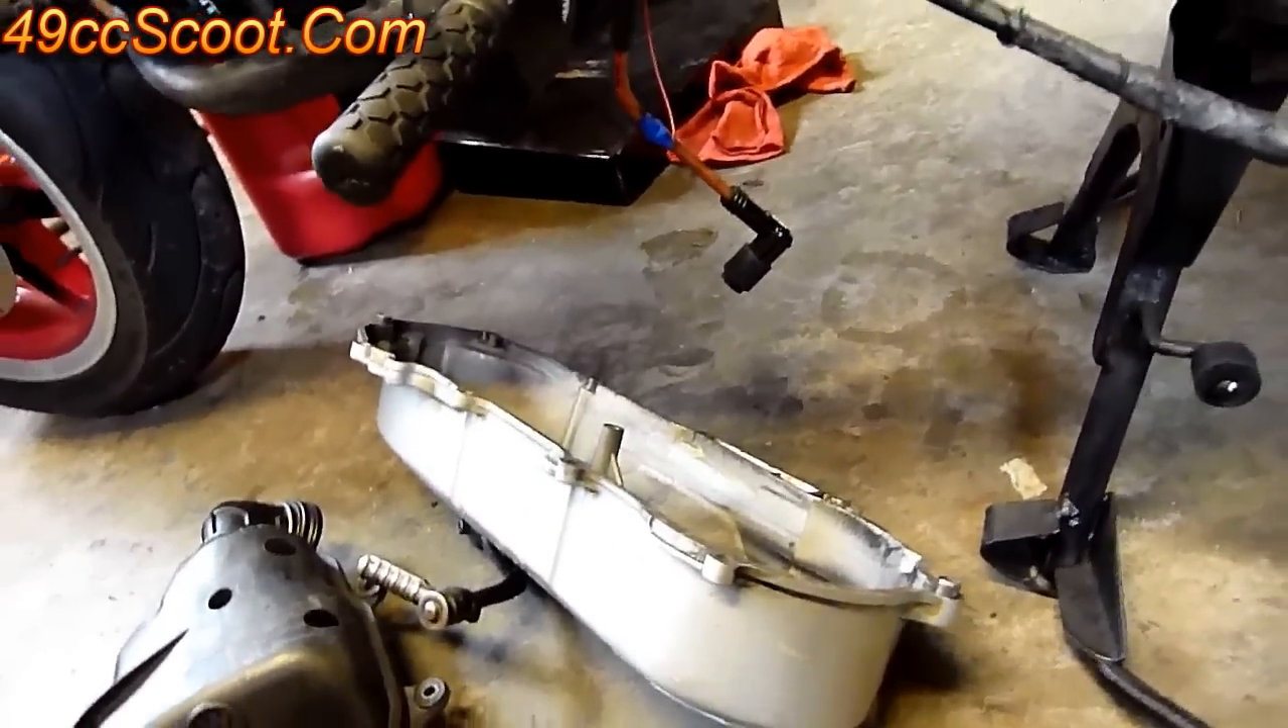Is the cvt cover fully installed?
No.